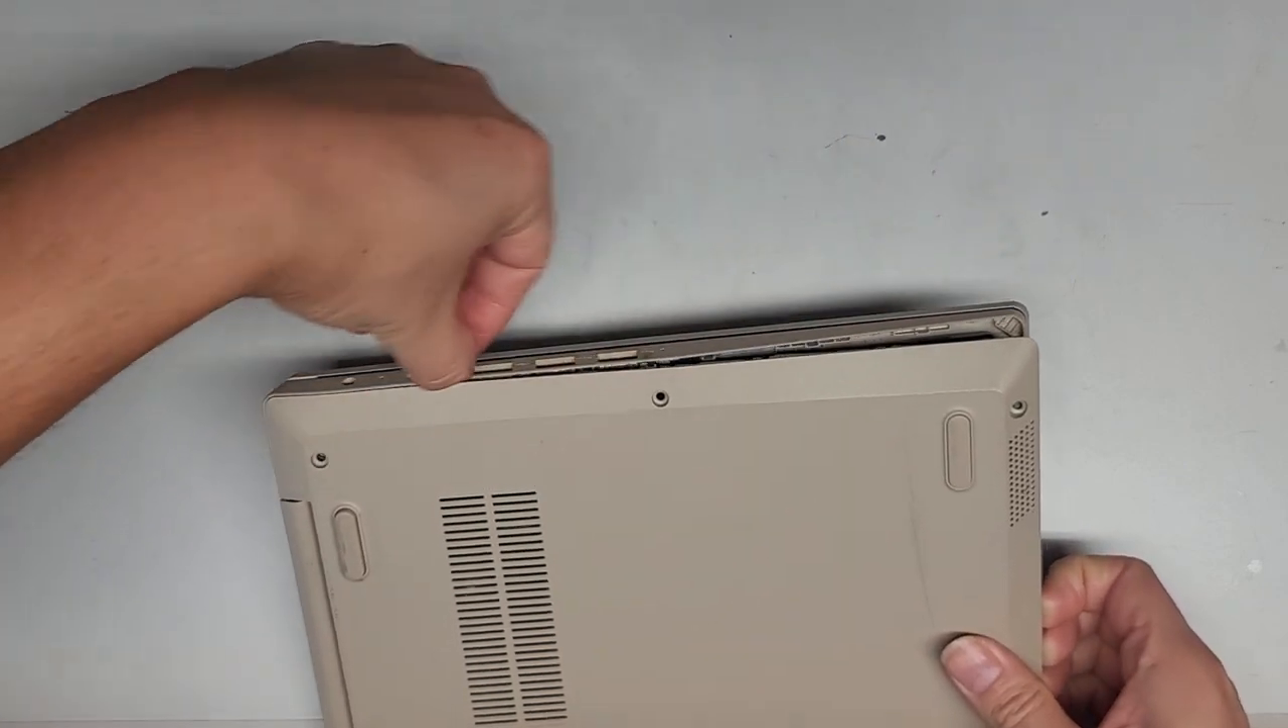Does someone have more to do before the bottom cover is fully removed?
Yes.